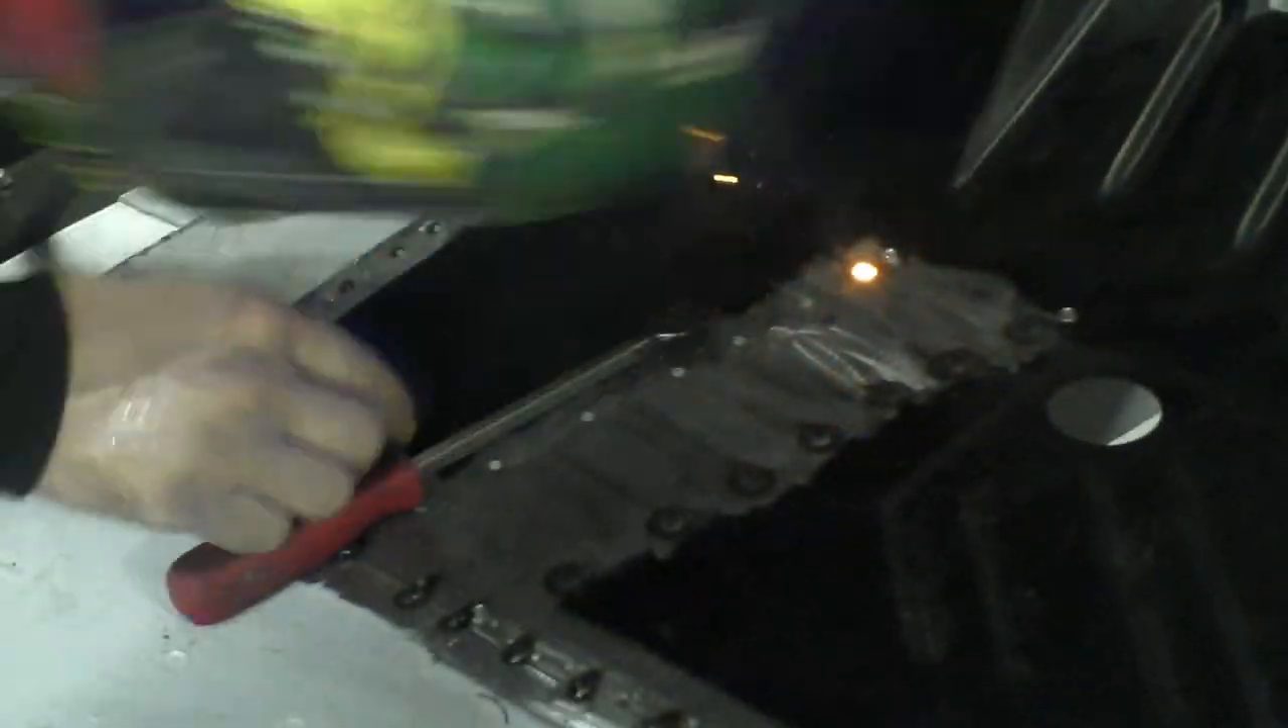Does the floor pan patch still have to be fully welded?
Yes.